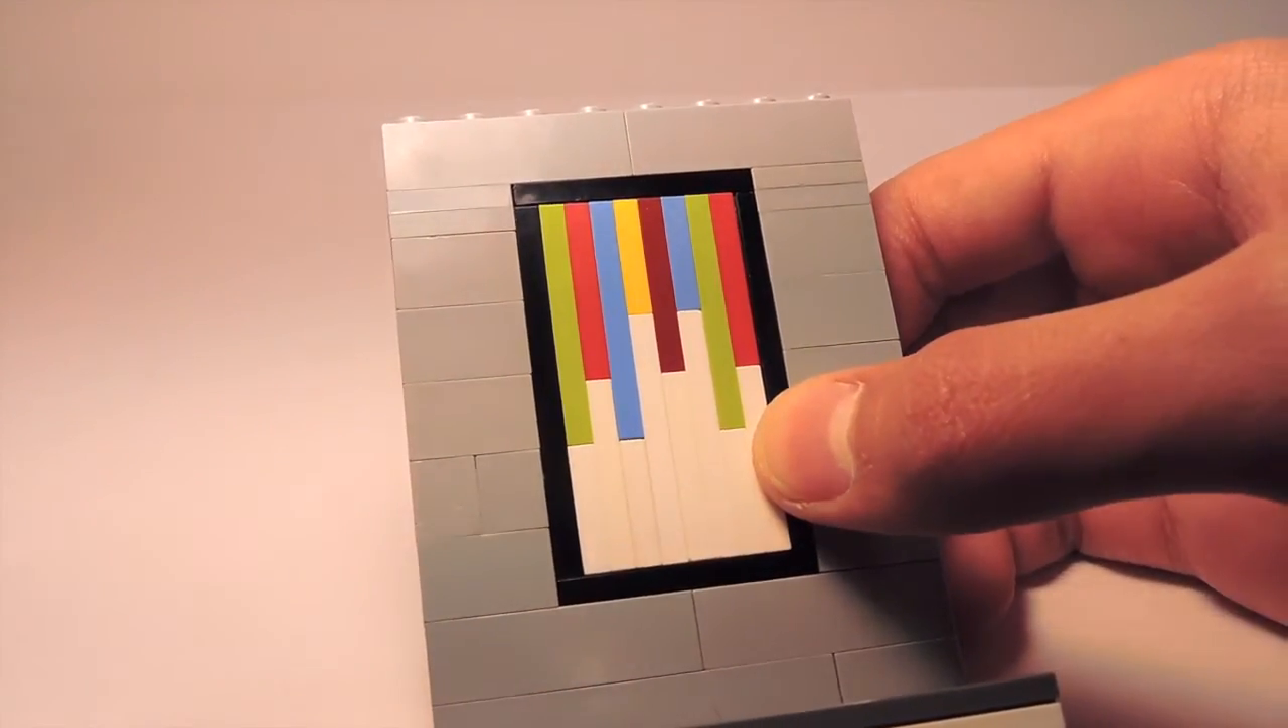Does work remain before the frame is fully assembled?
No.